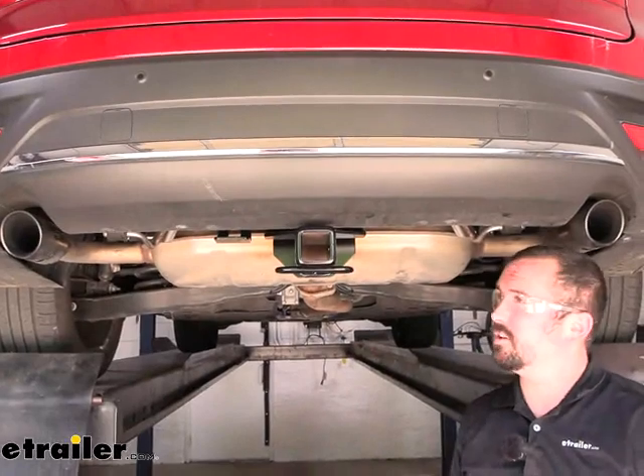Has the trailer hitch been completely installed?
Yes.